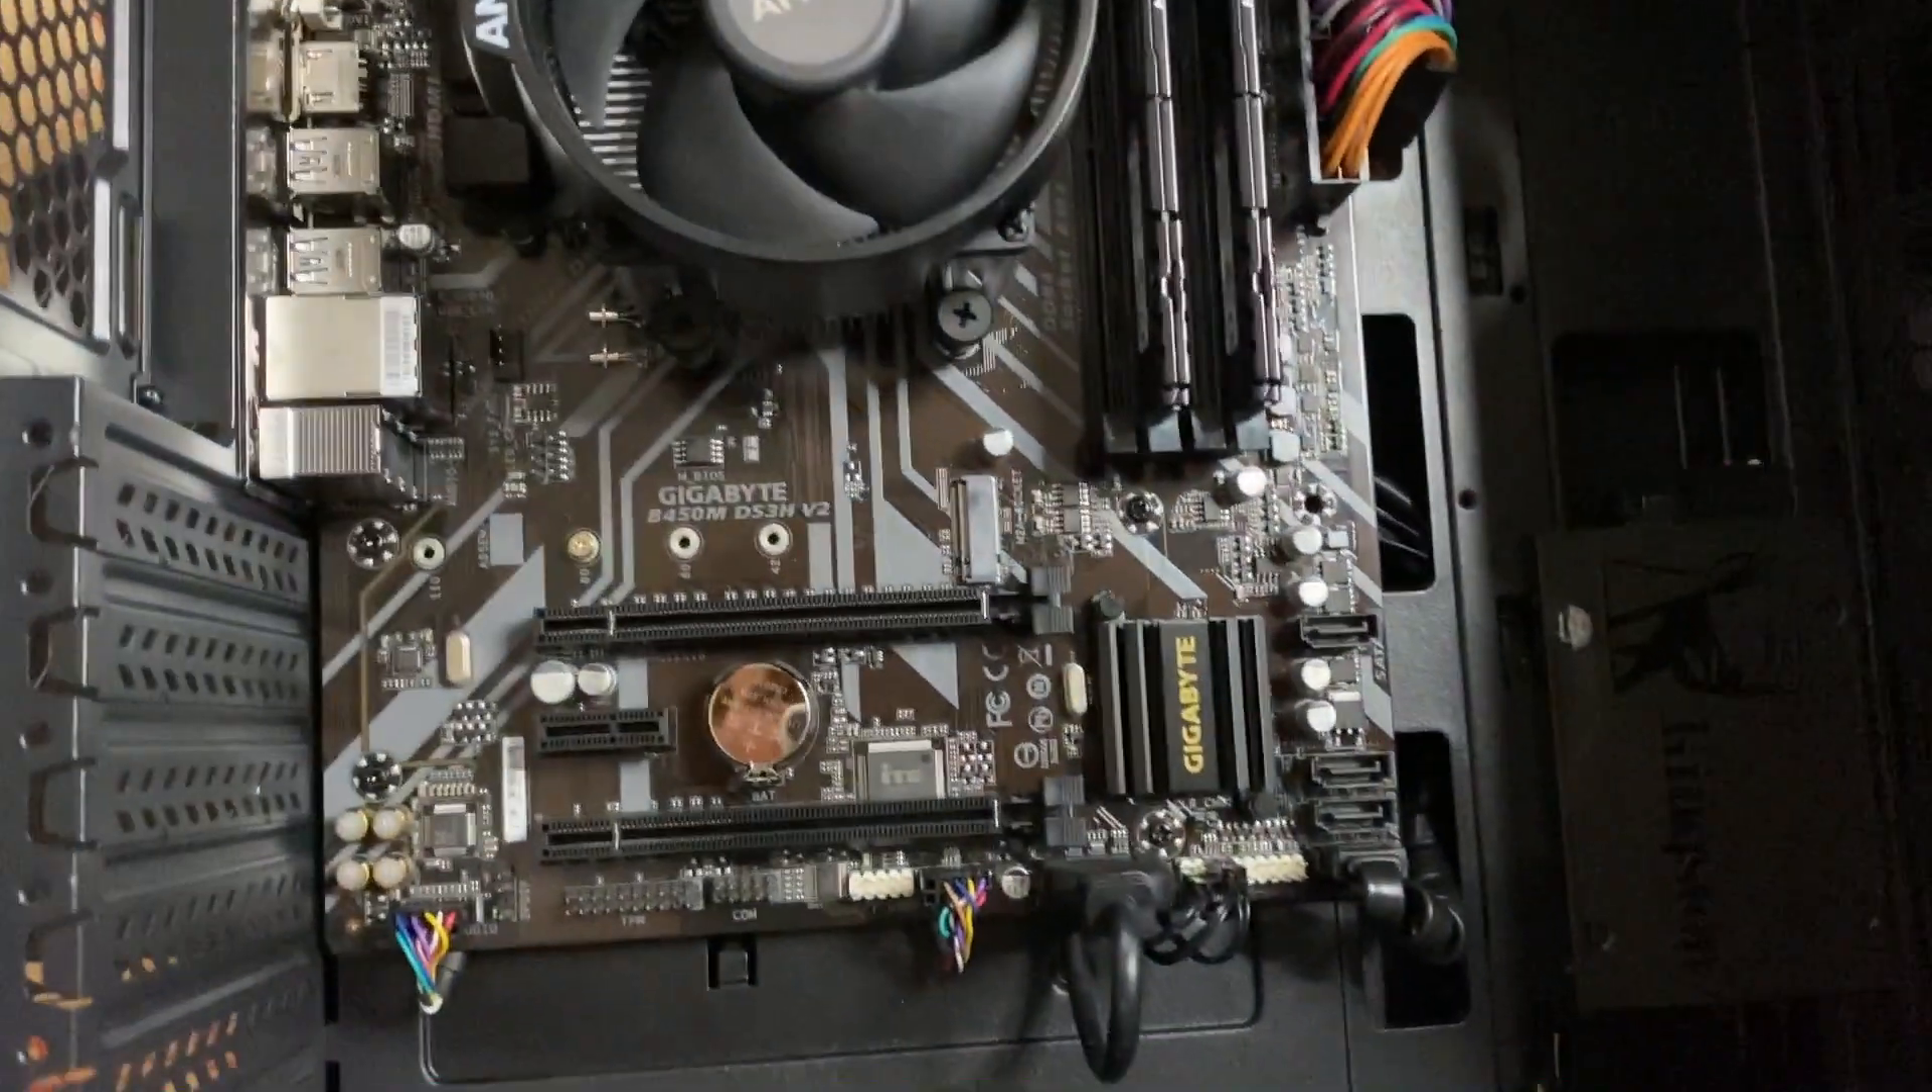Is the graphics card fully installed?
No.